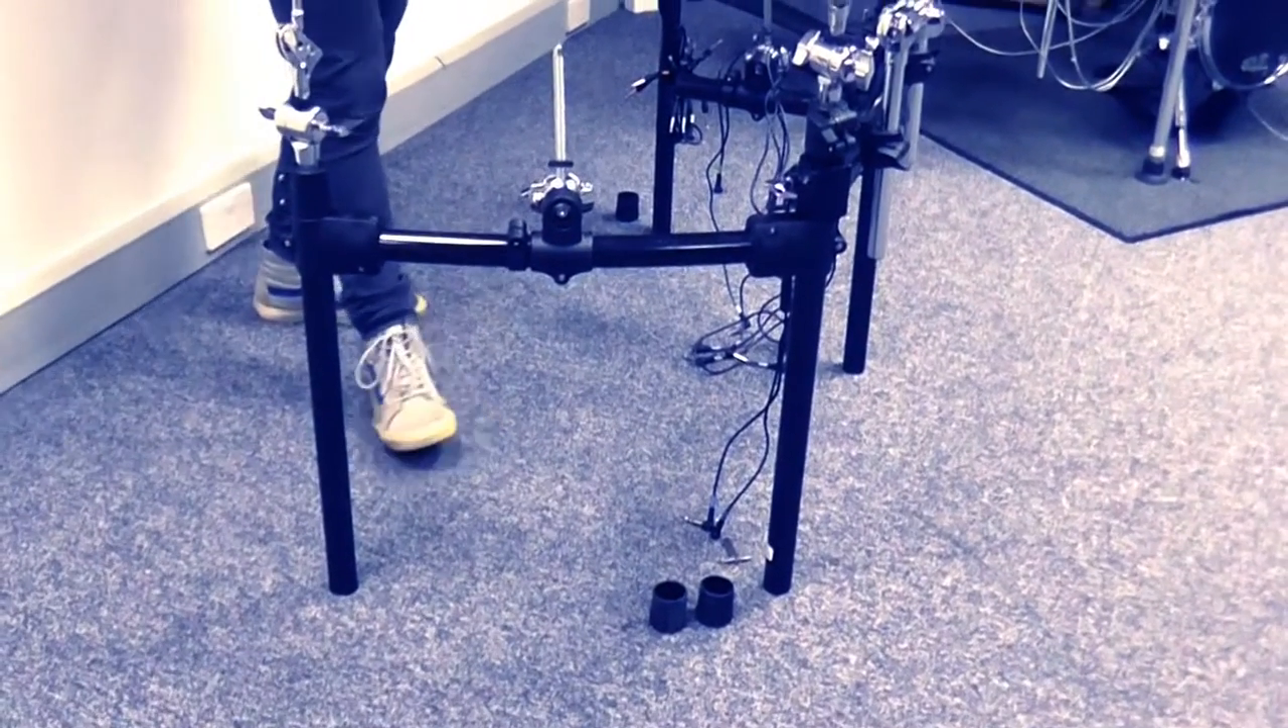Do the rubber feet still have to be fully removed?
No.